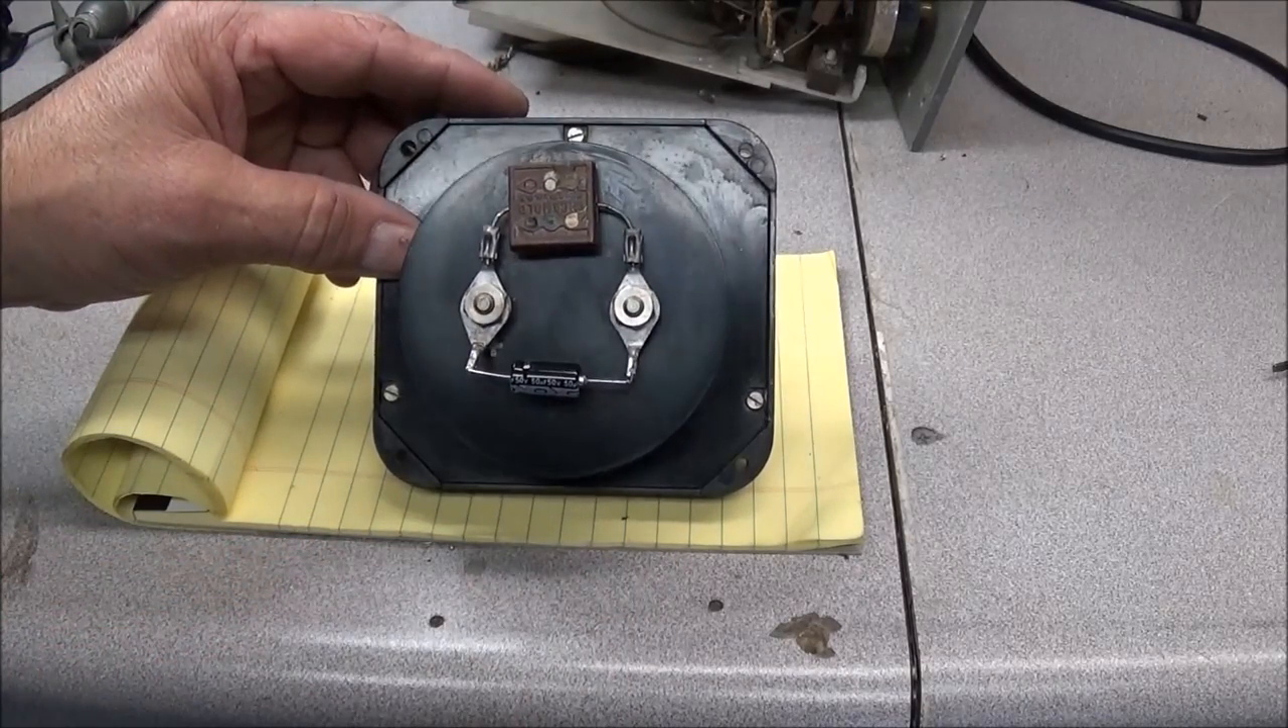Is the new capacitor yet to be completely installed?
No.